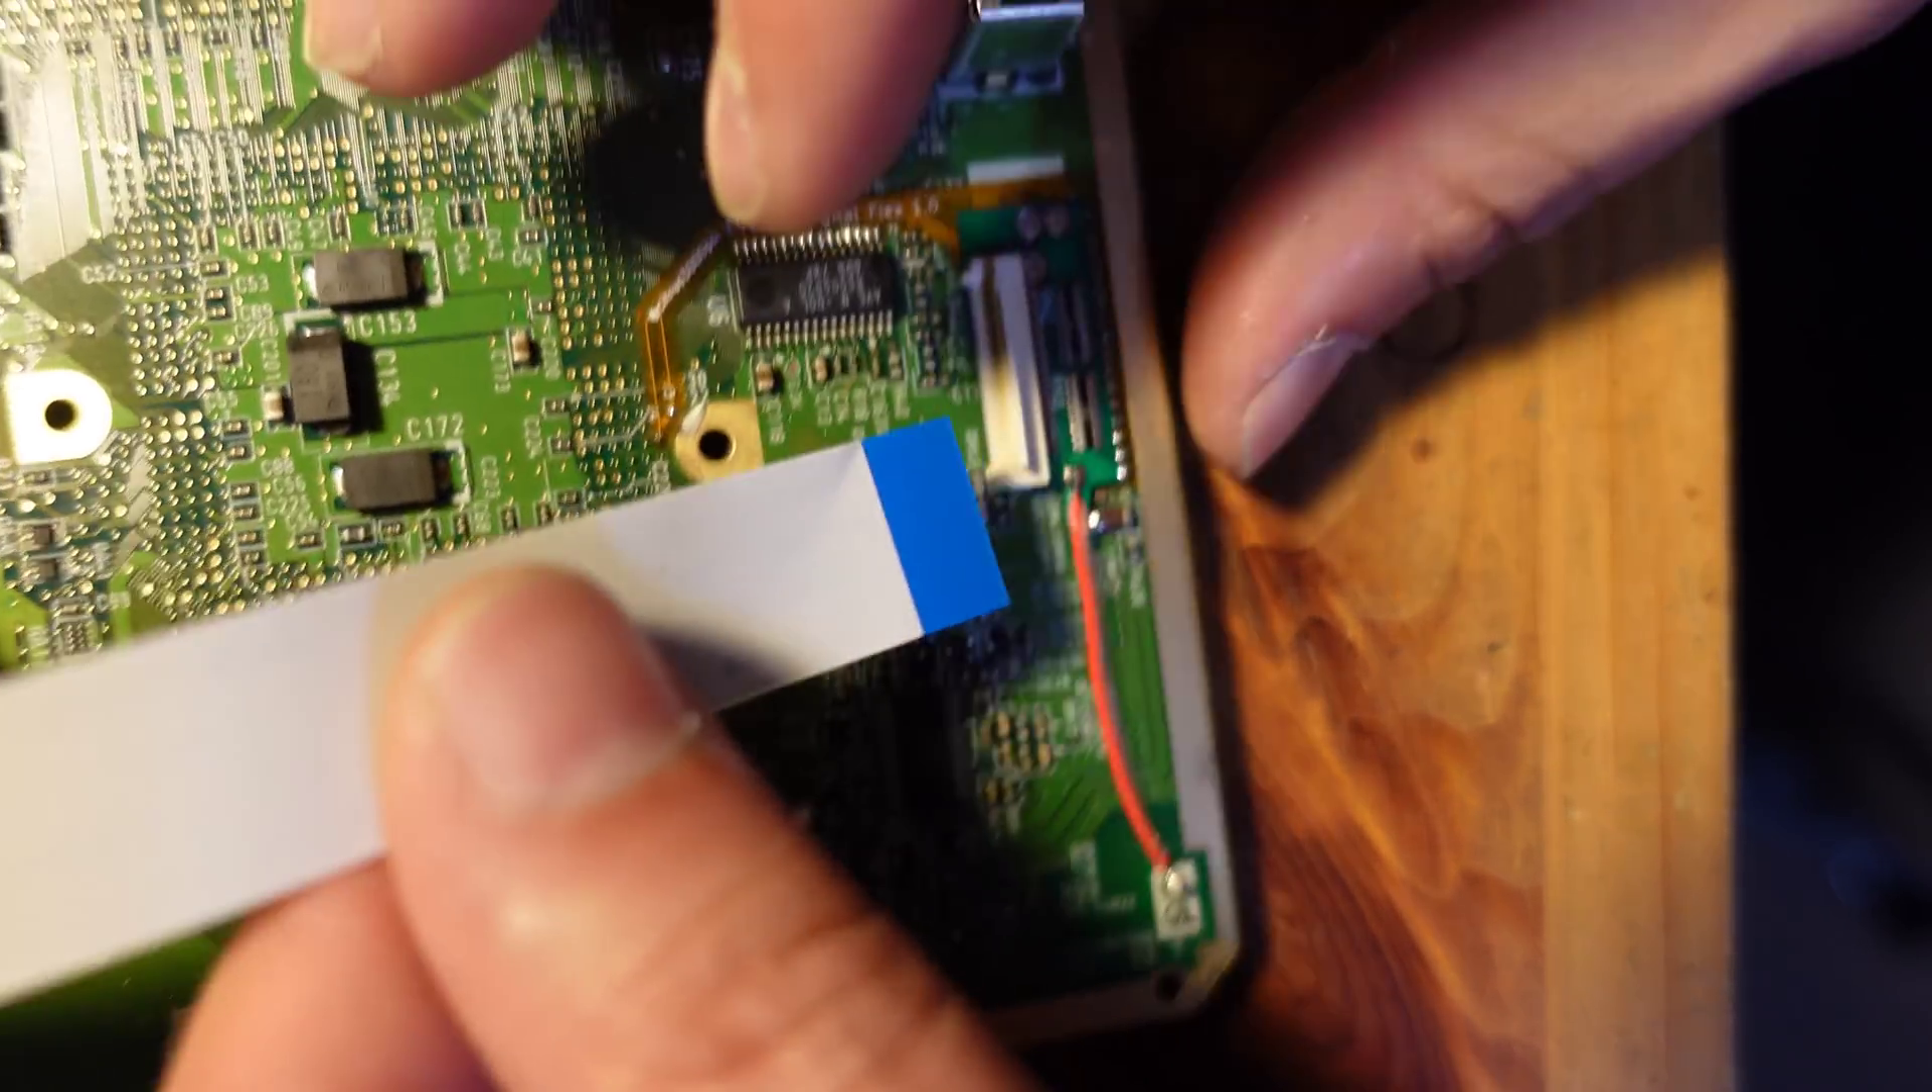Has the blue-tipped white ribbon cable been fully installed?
No.